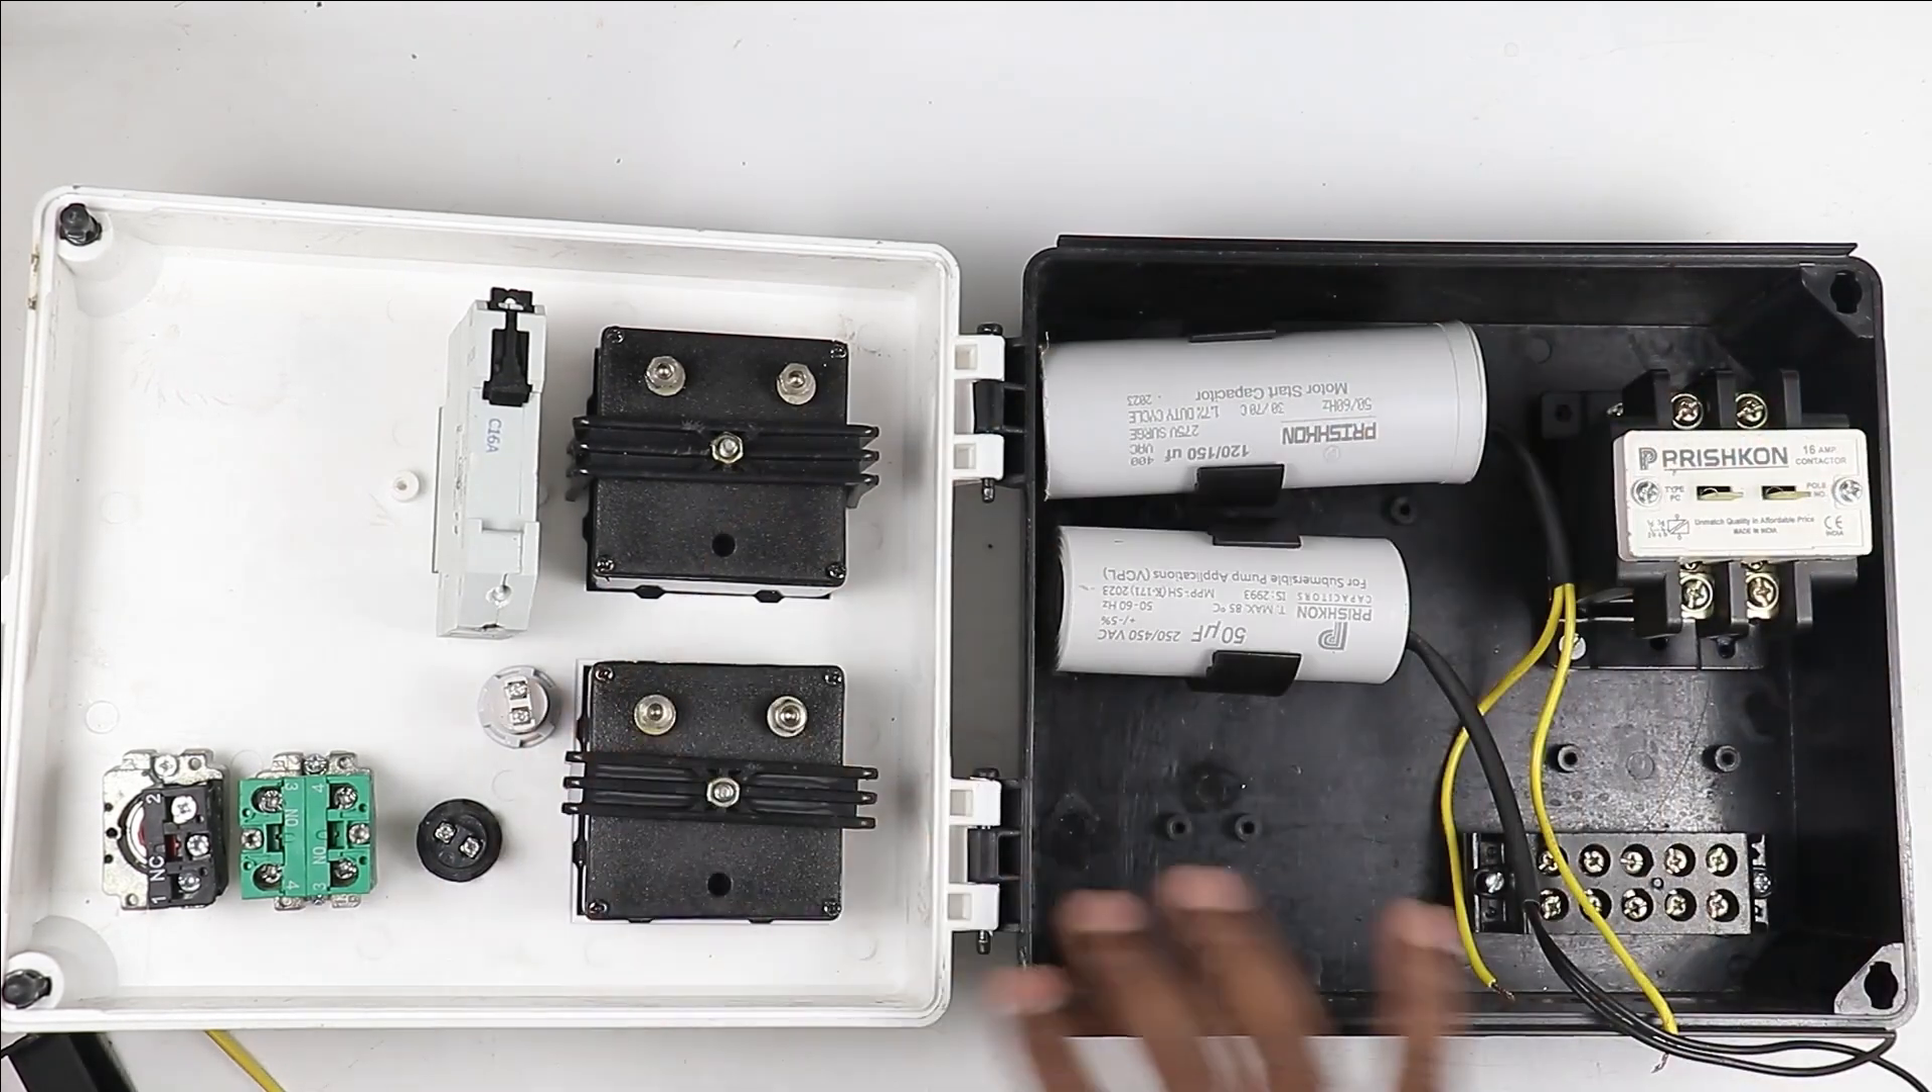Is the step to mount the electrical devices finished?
Yes.